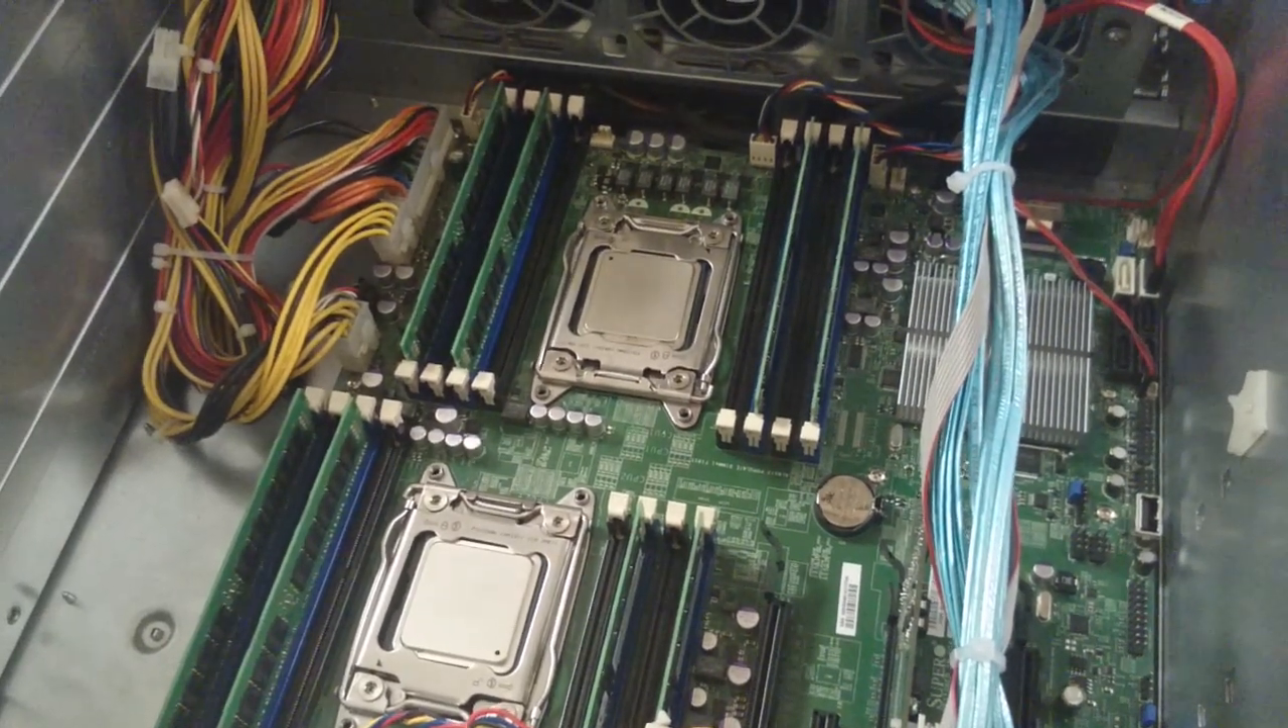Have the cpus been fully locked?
Yes.